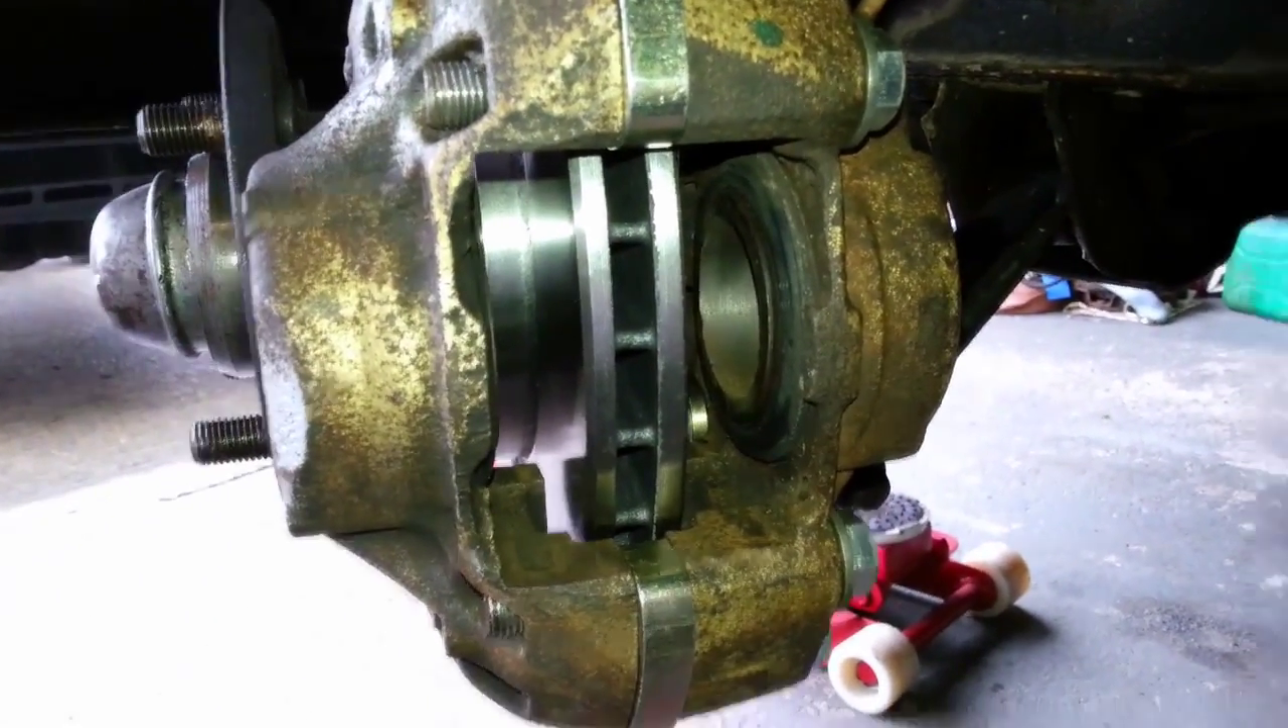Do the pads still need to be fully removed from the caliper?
No.